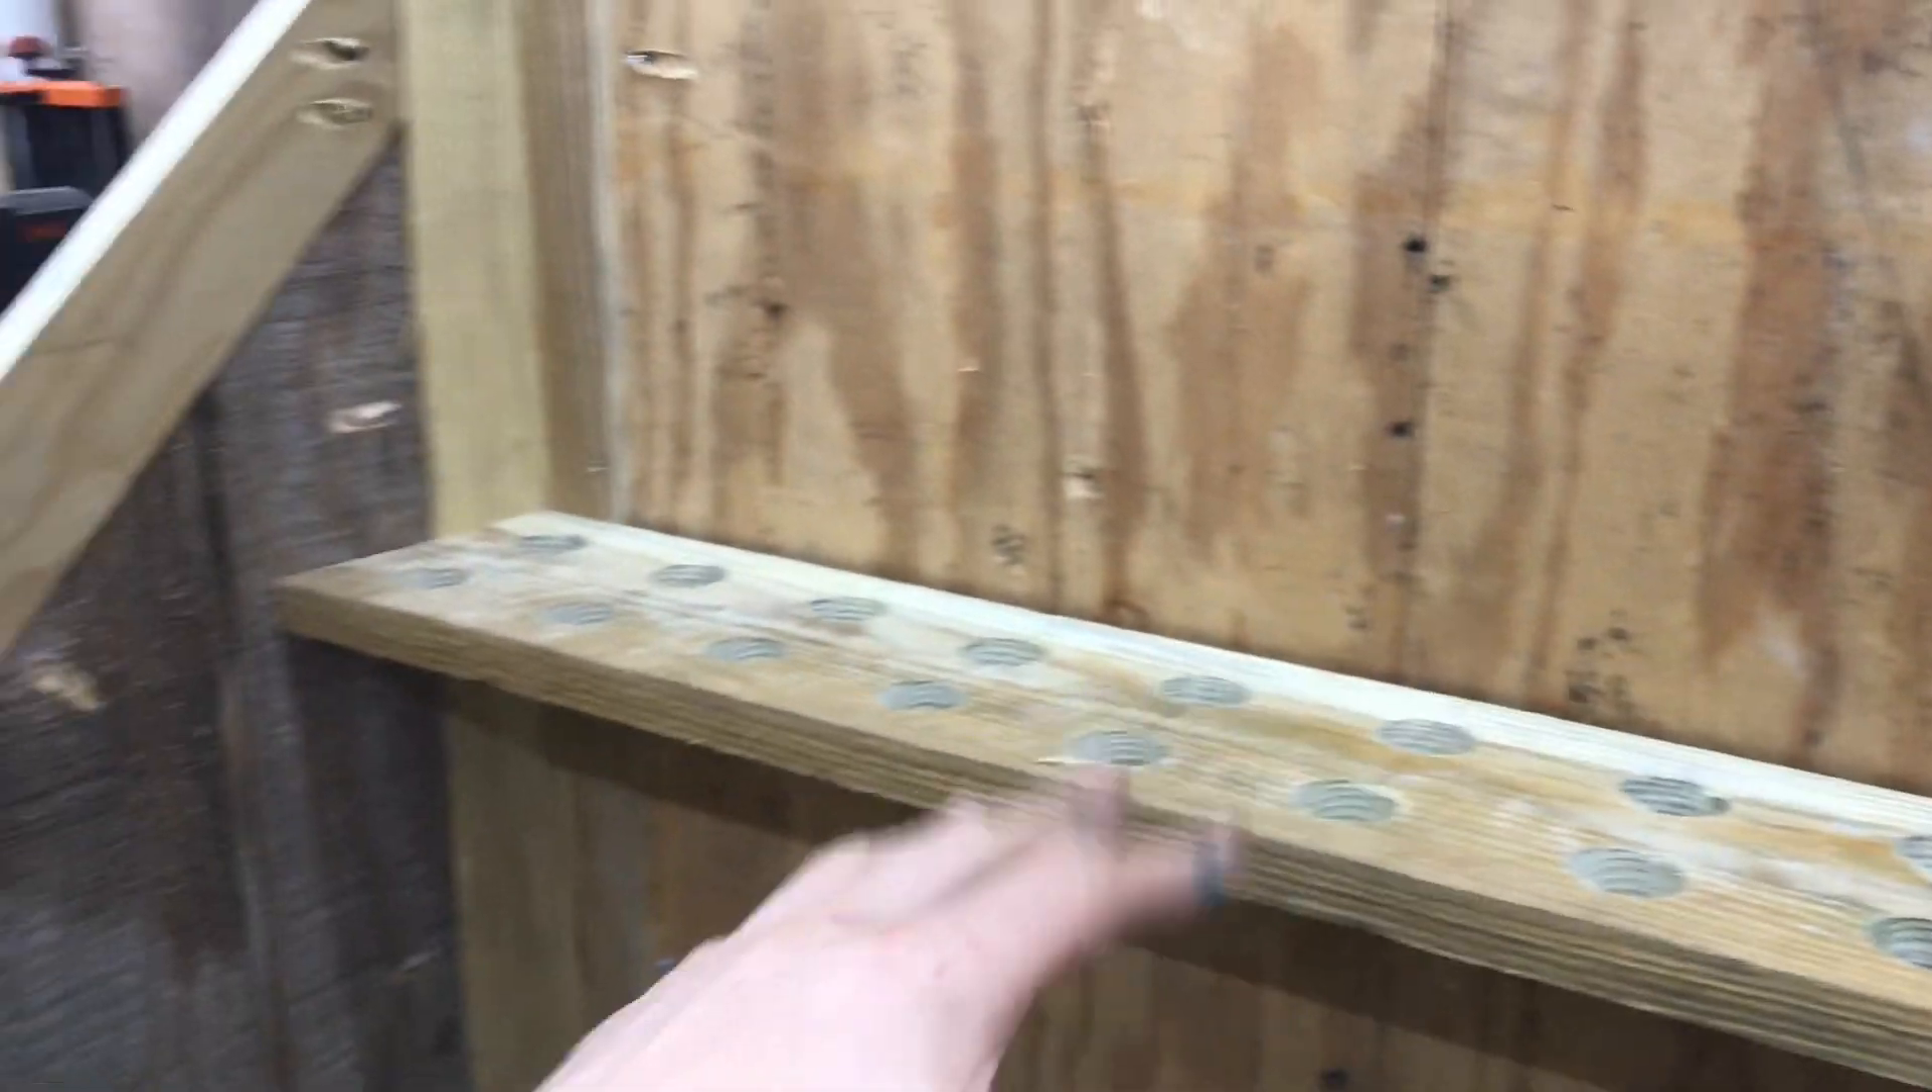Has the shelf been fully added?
Yes.